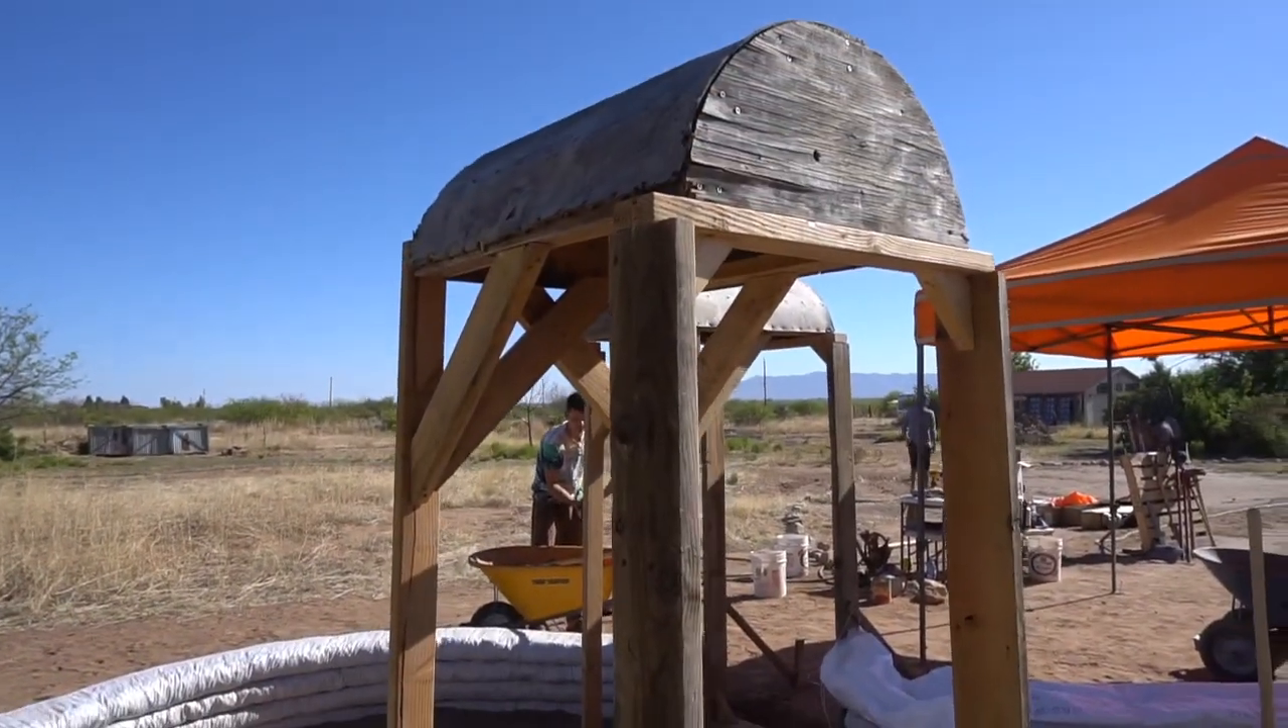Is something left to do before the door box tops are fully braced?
No.